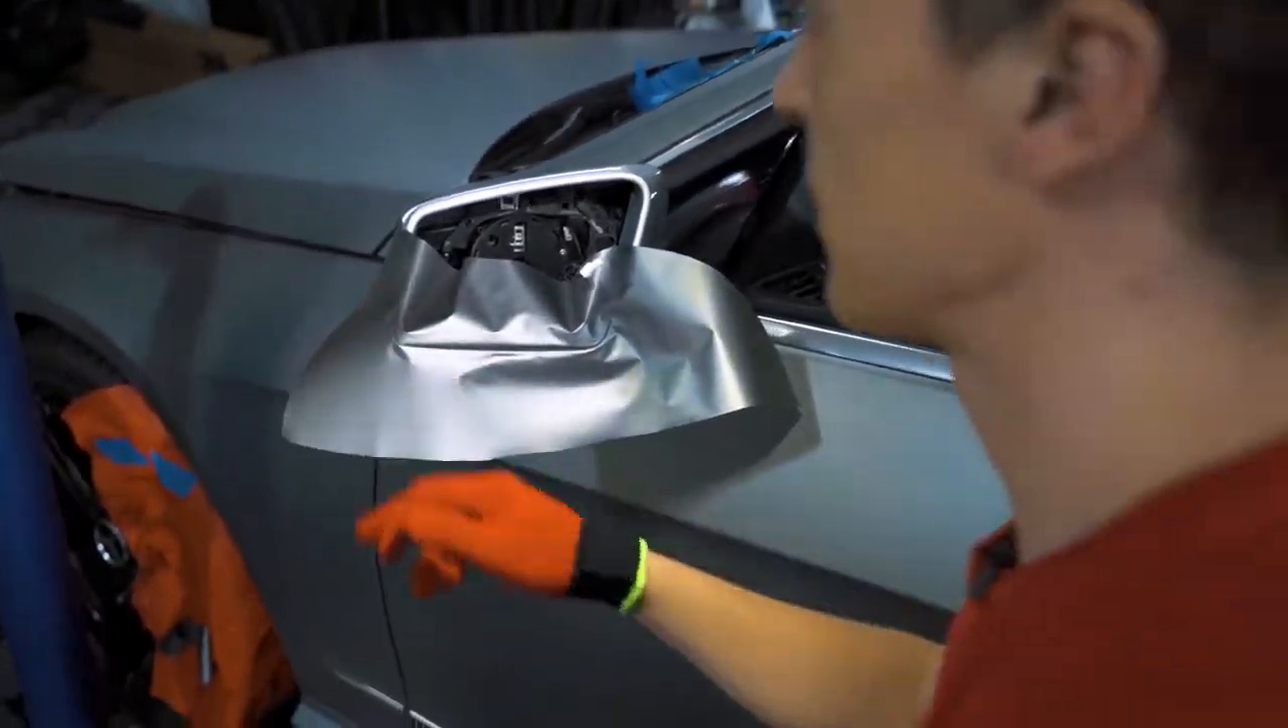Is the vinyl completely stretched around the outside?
No.